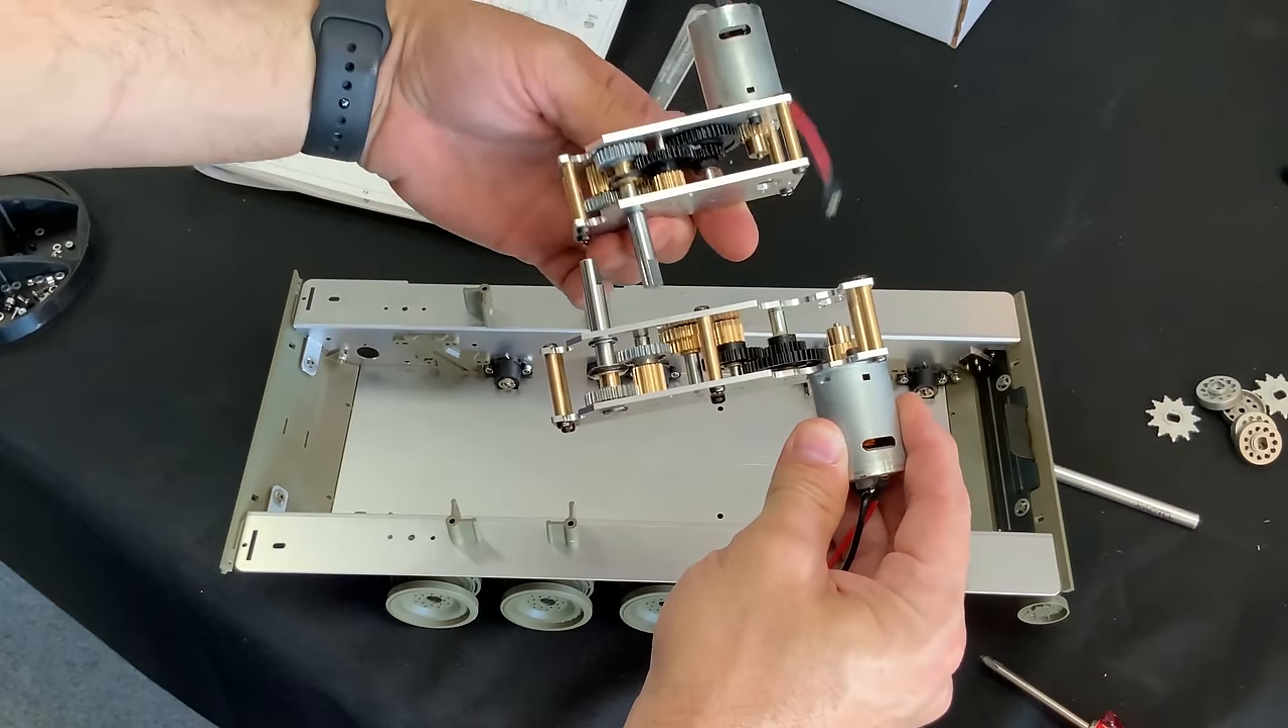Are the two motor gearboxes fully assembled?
Yes.